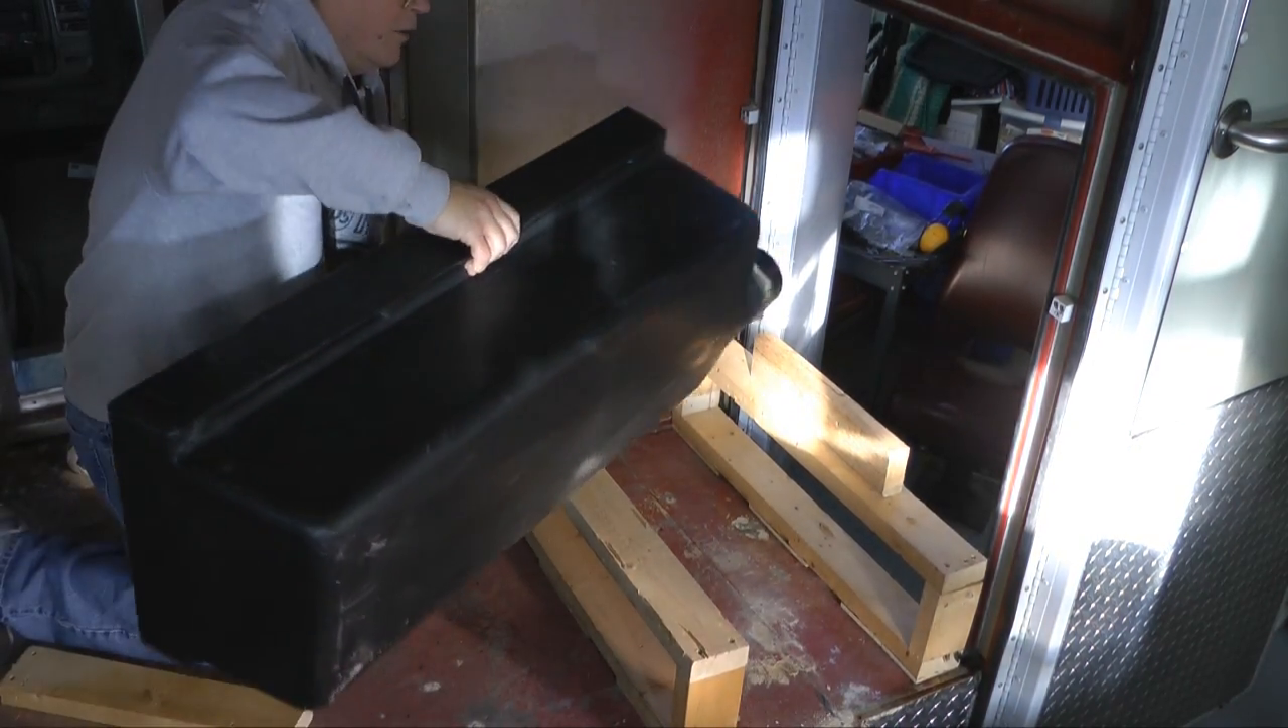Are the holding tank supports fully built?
Yes.